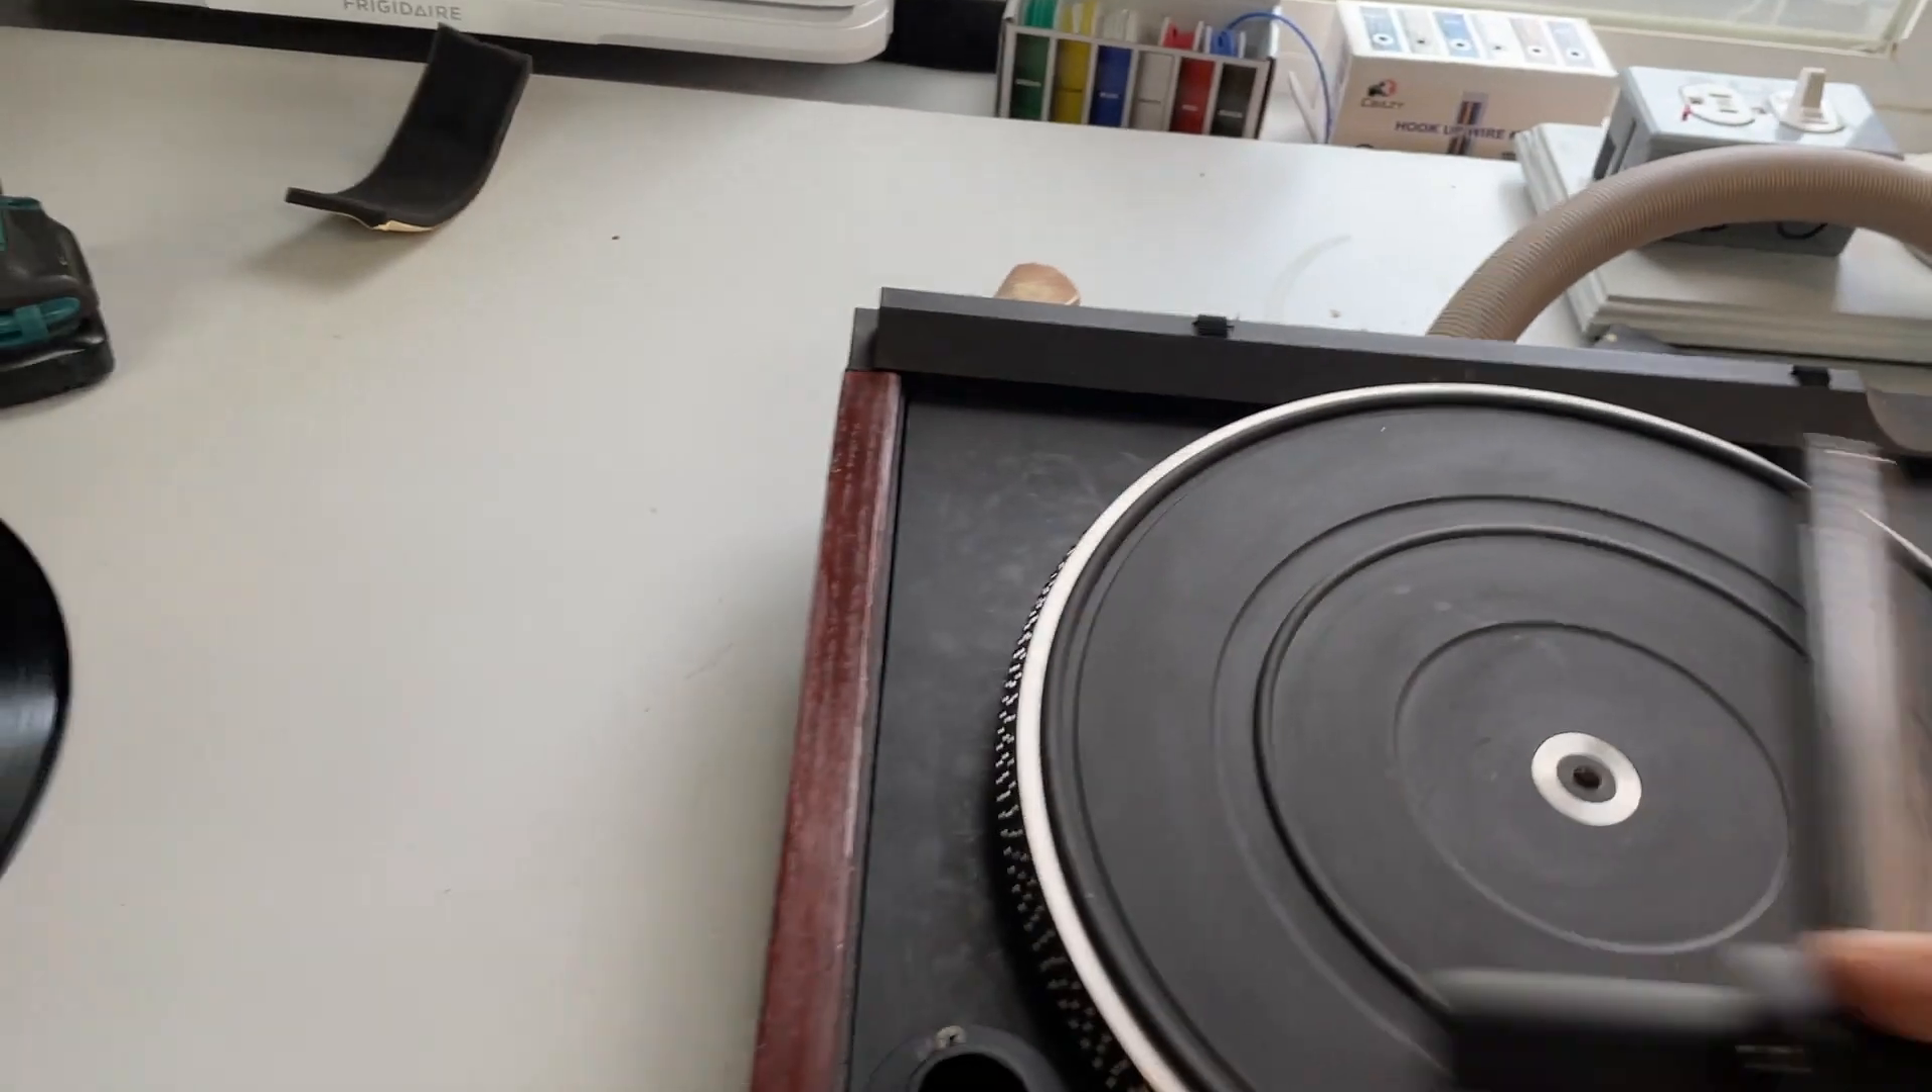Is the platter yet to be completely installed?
No.